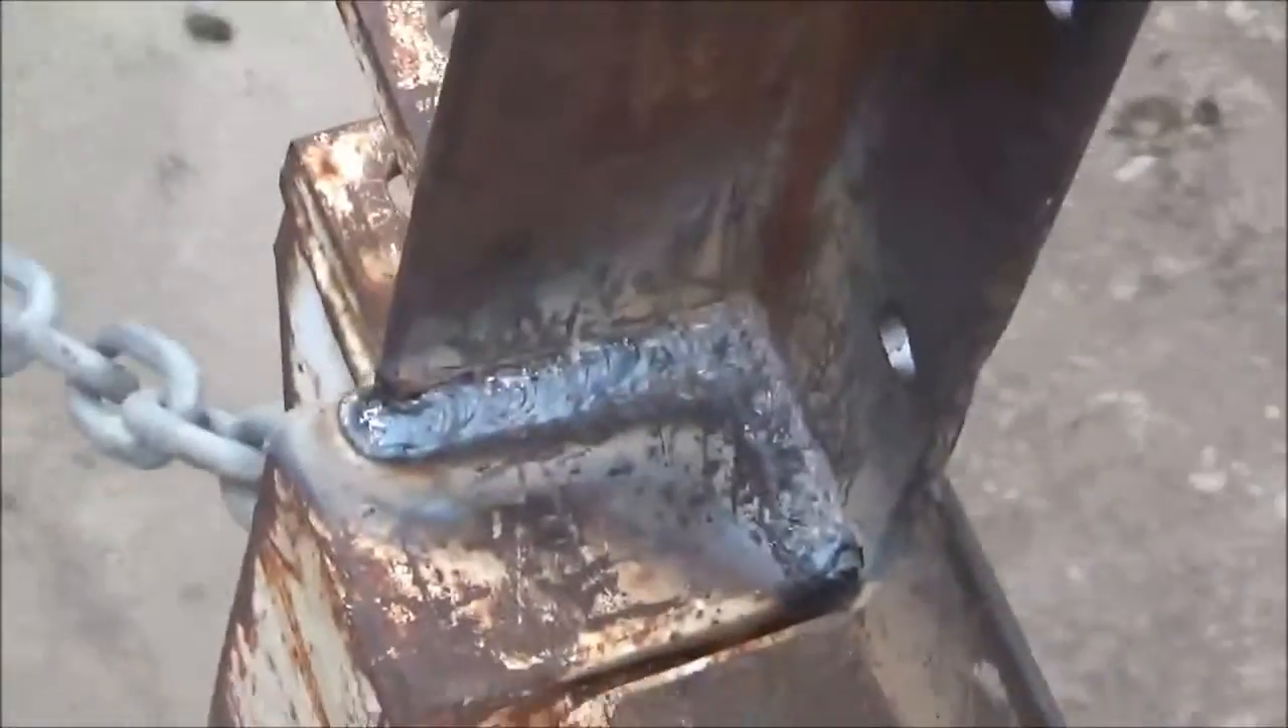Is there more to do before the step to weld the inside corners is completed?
No.